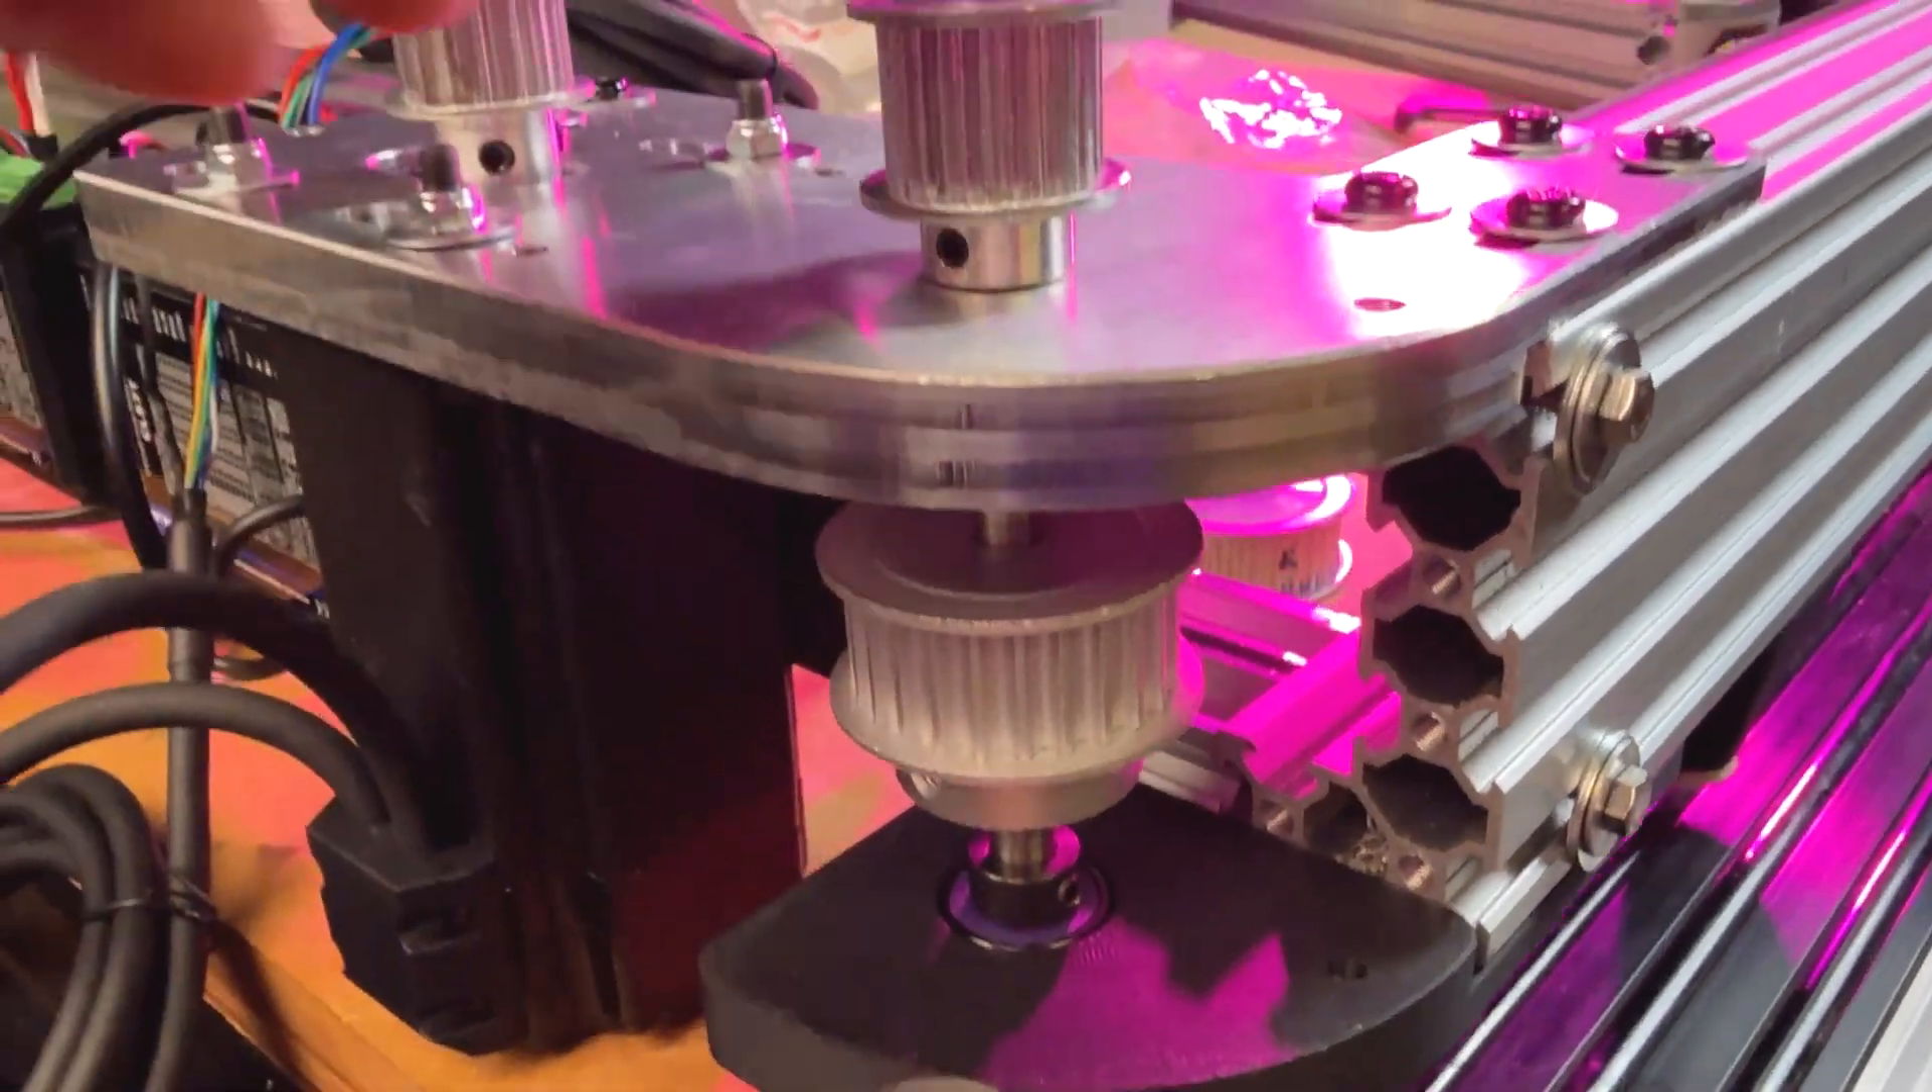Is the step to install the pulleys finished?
Yes.